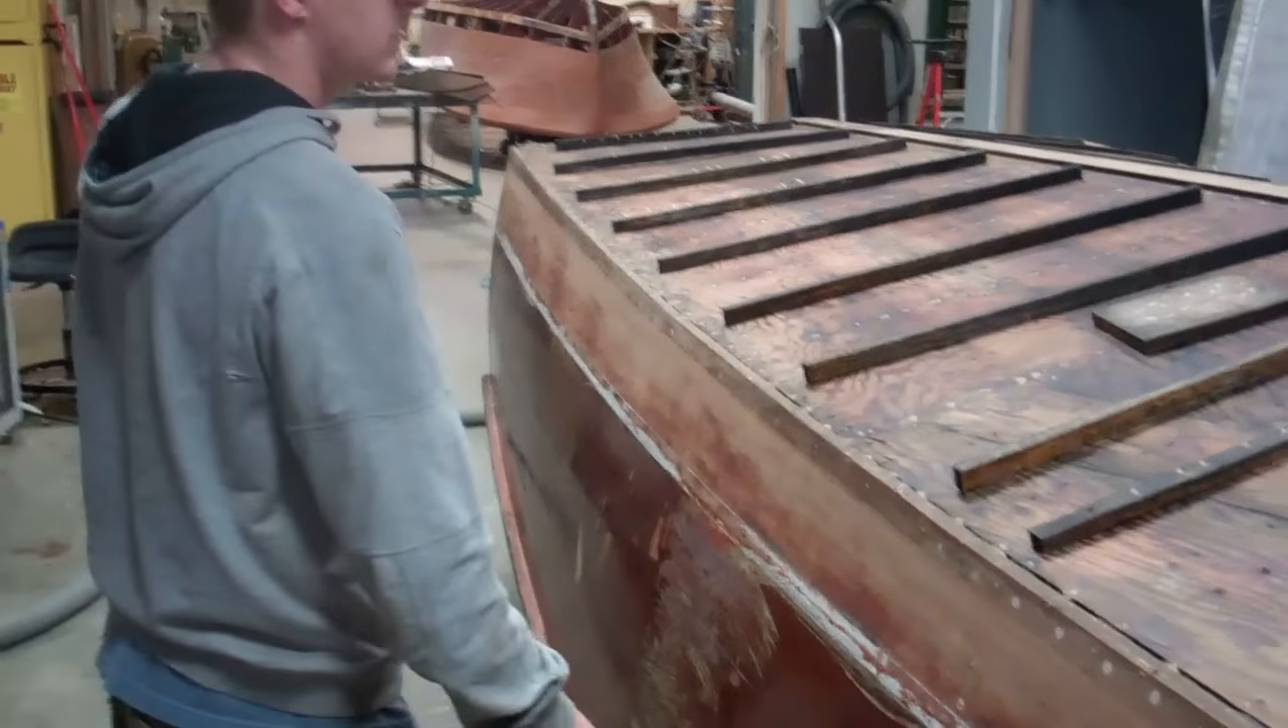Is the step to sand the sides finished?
No.